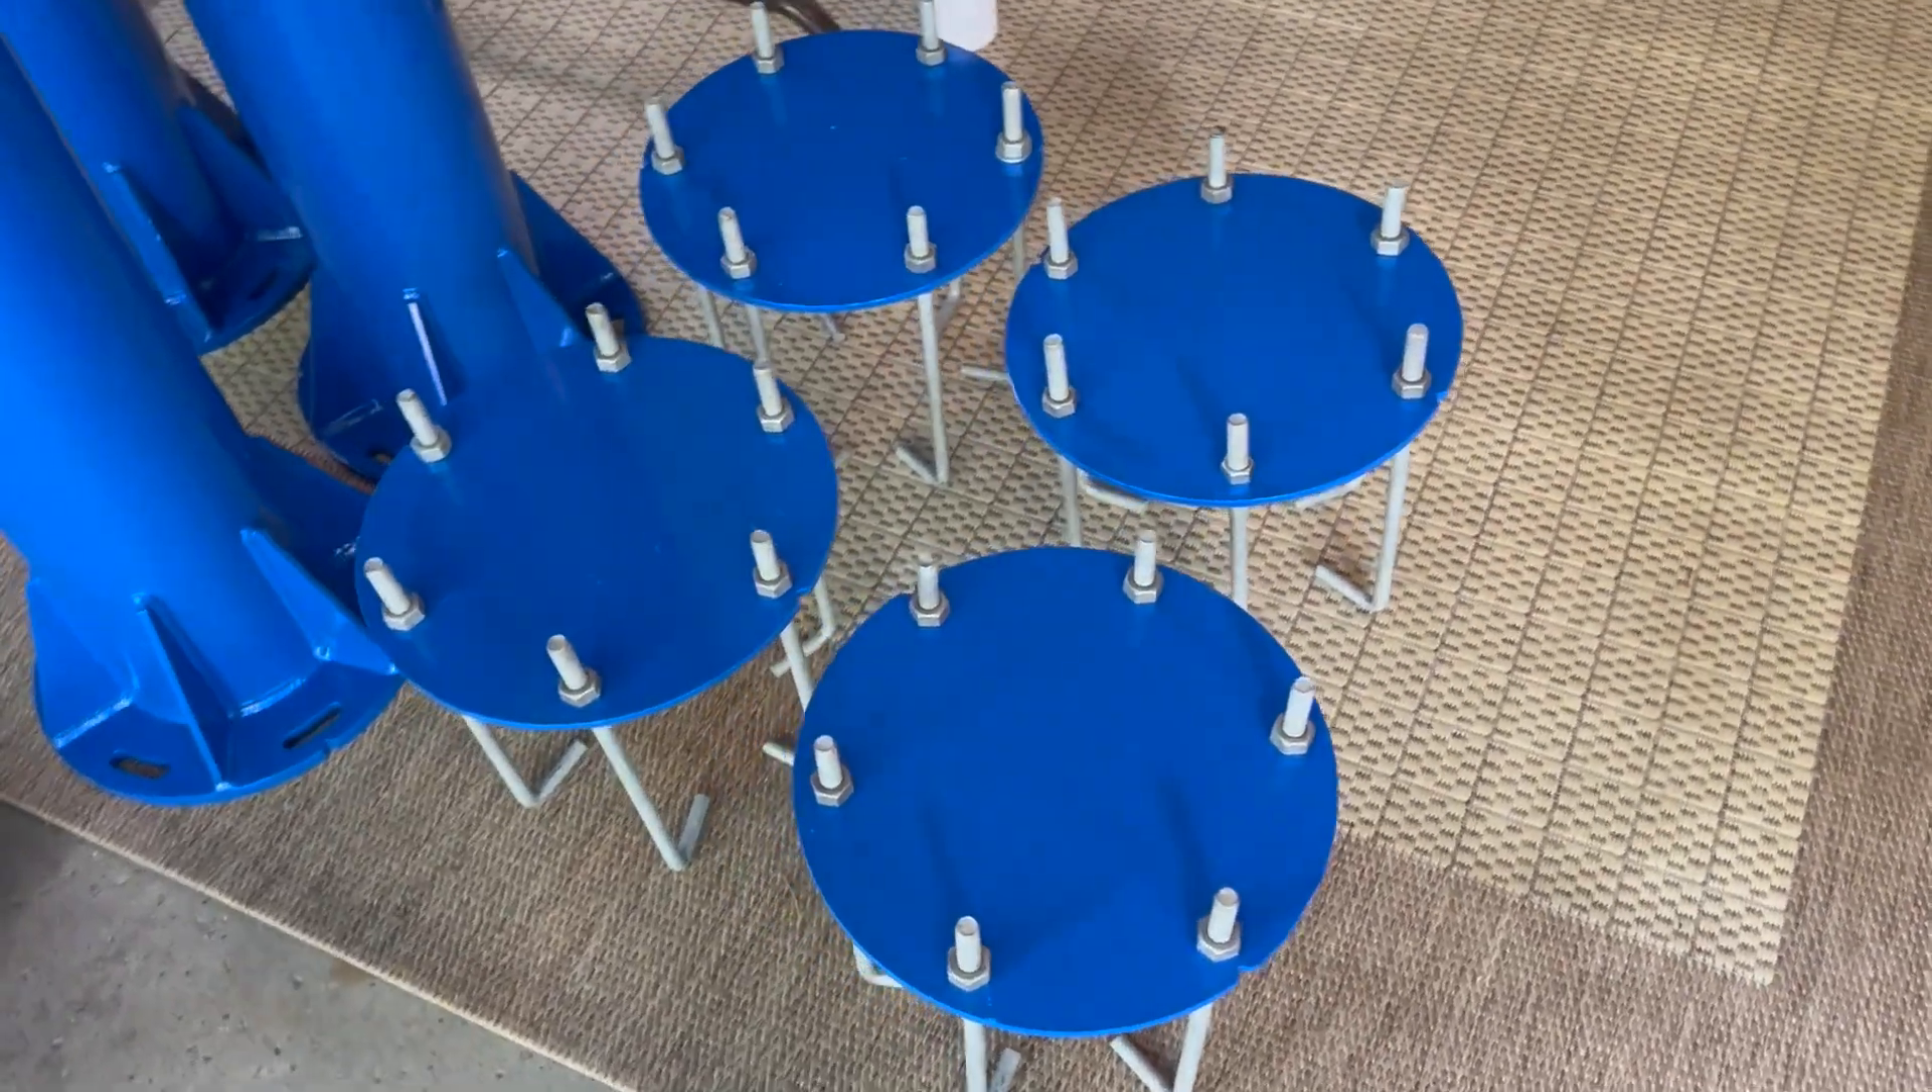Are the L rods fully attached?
Yes.